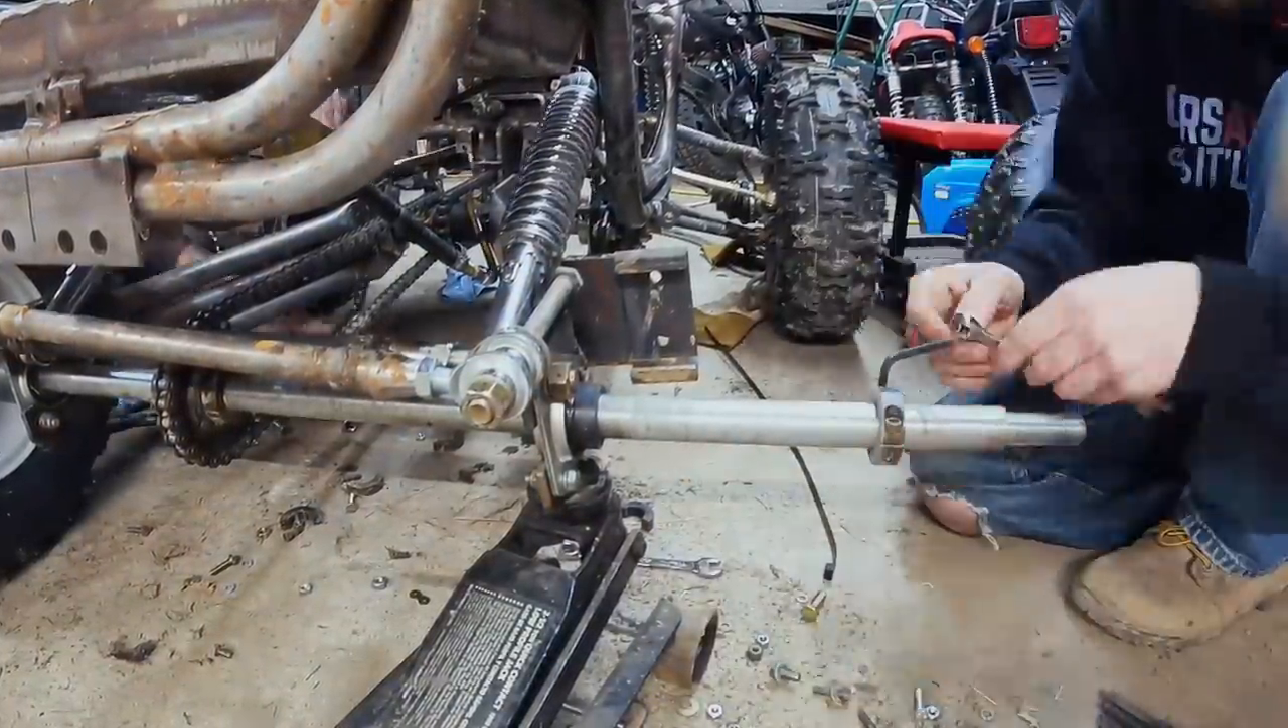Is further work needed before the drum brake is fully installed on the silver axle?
Yes.